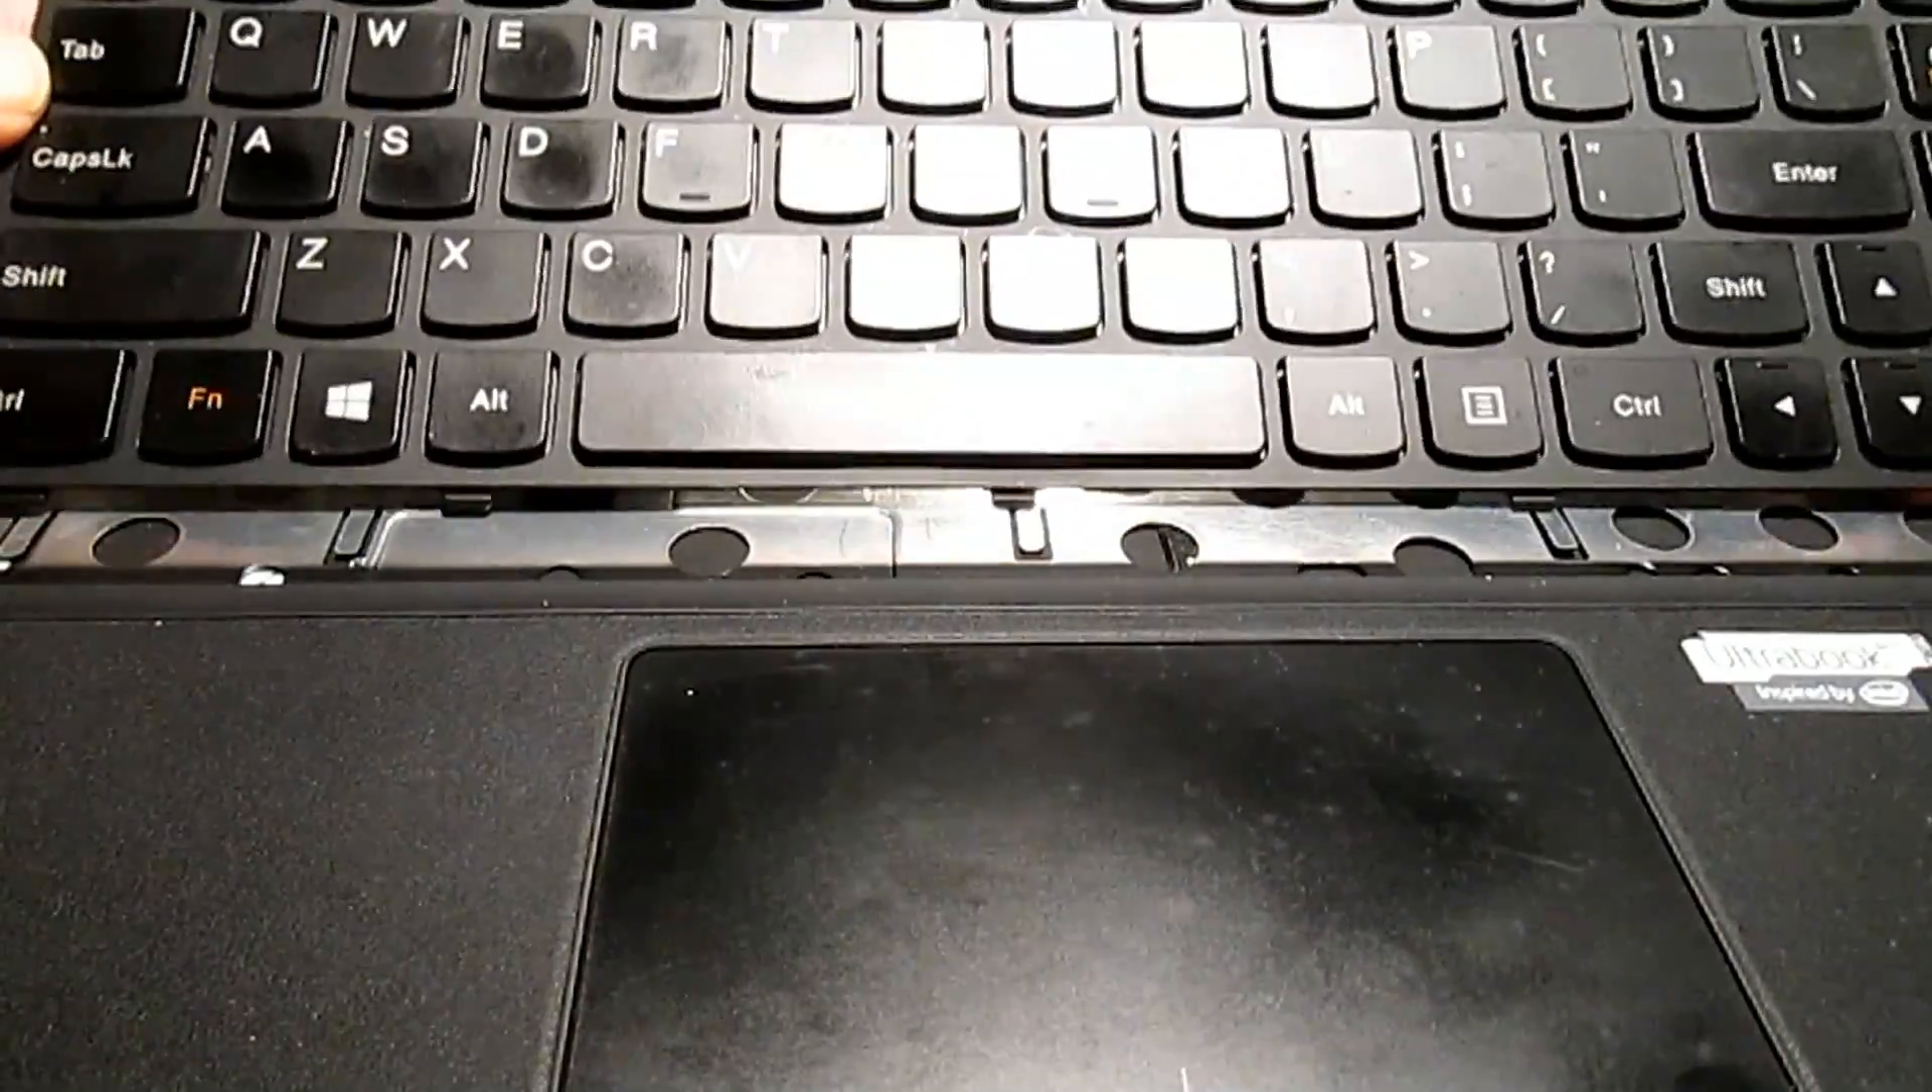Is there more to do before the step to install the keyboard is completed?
Yes.